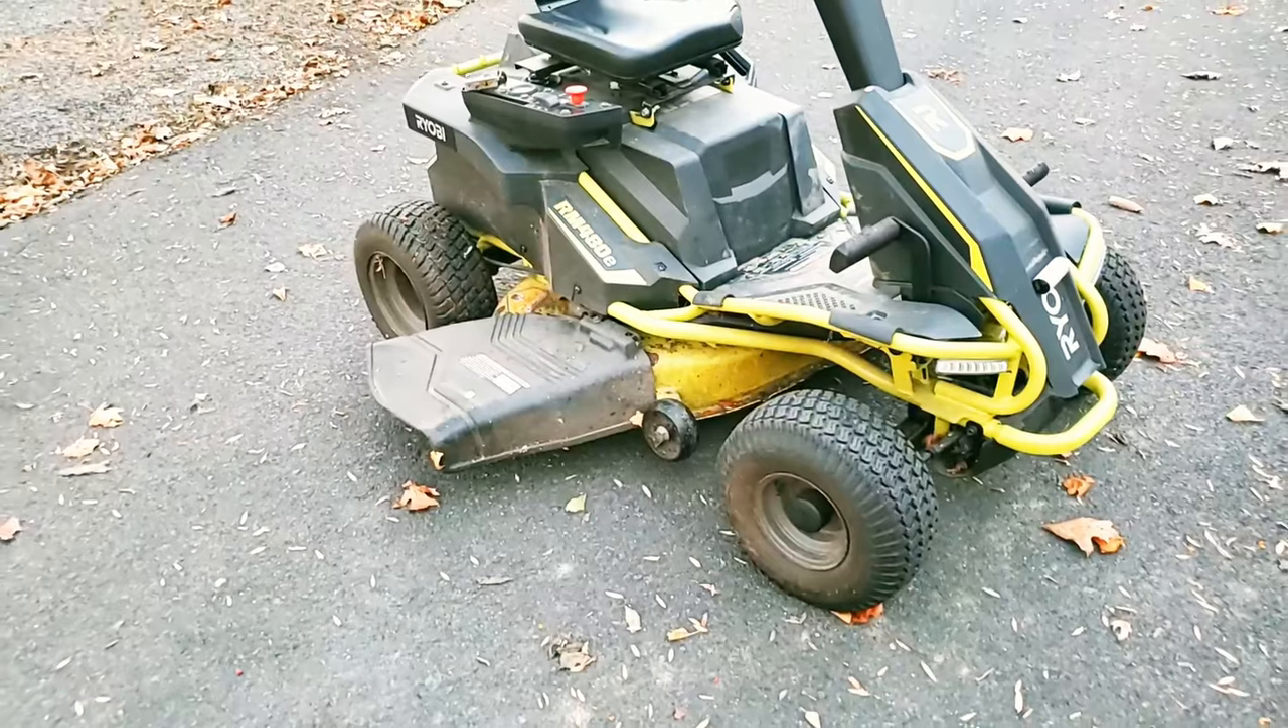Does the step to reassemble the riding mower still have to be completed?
No.